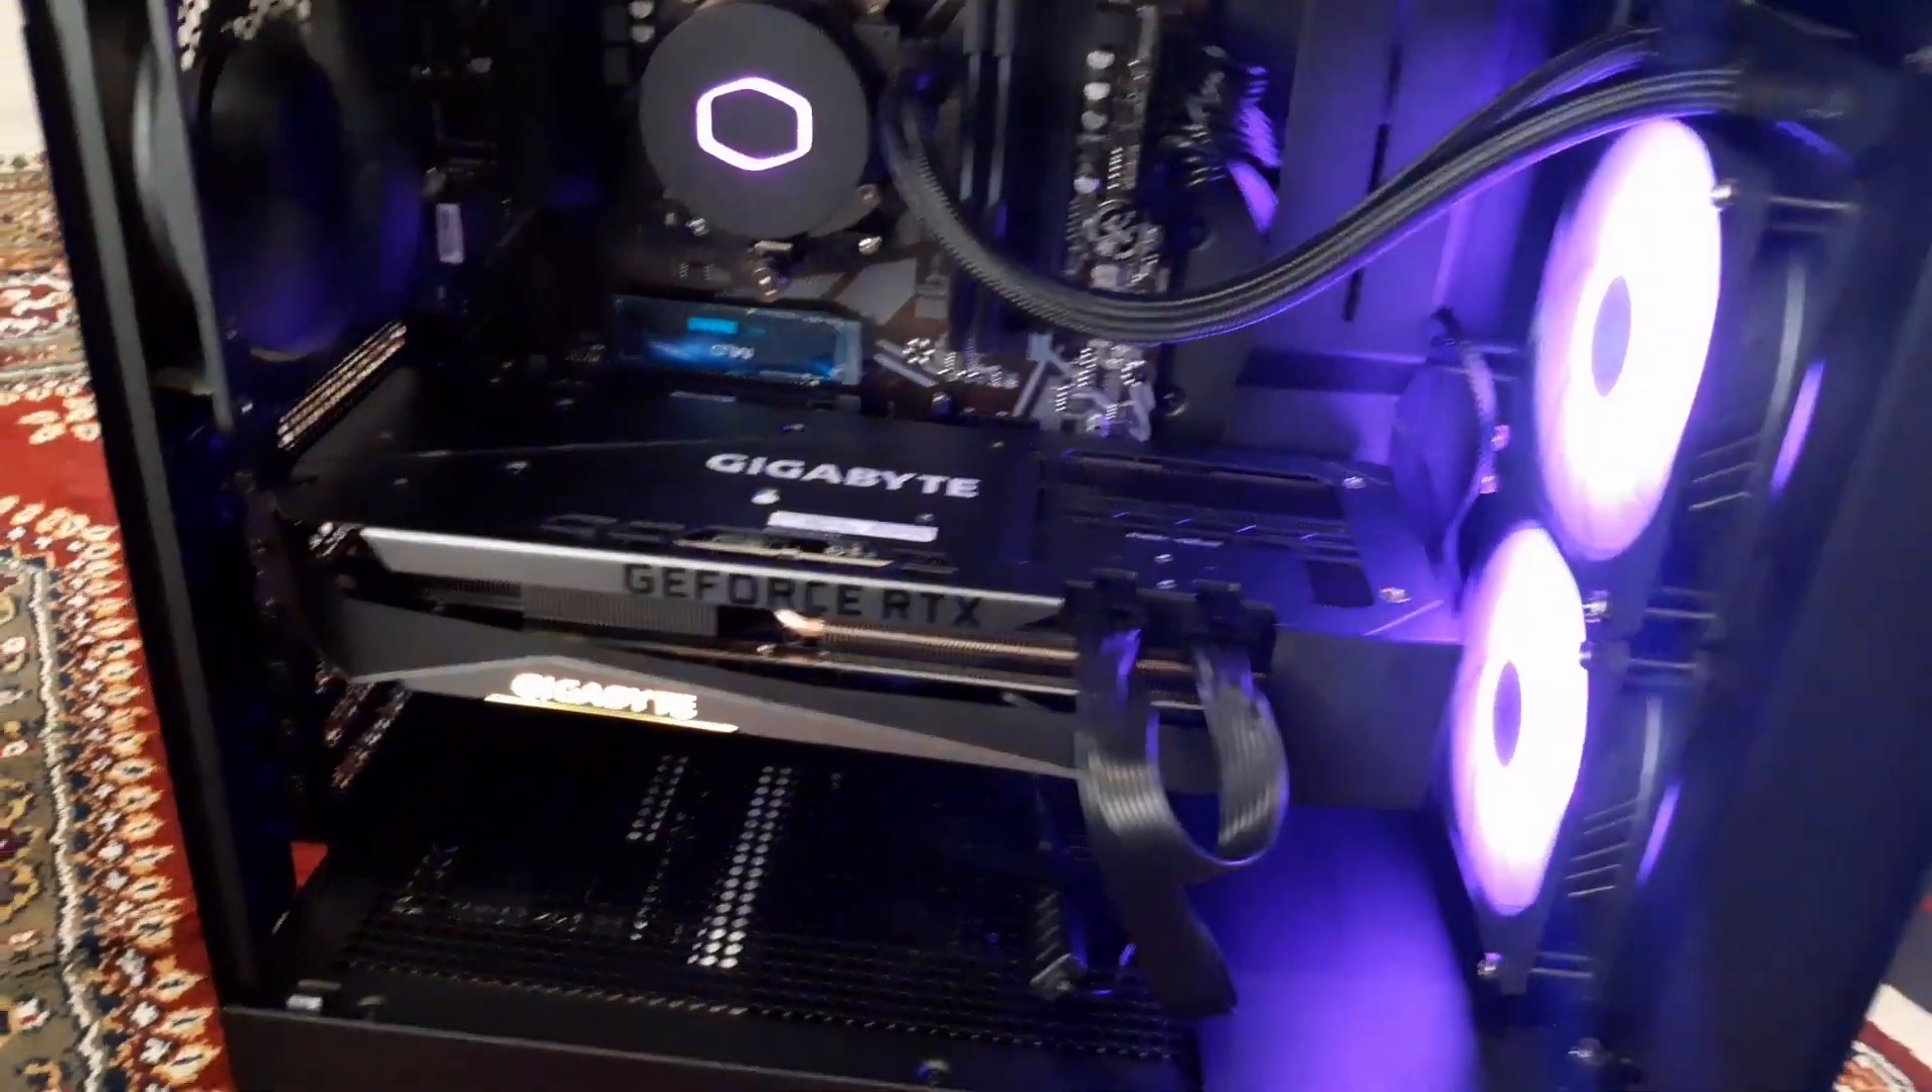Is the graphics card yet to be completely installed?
No.